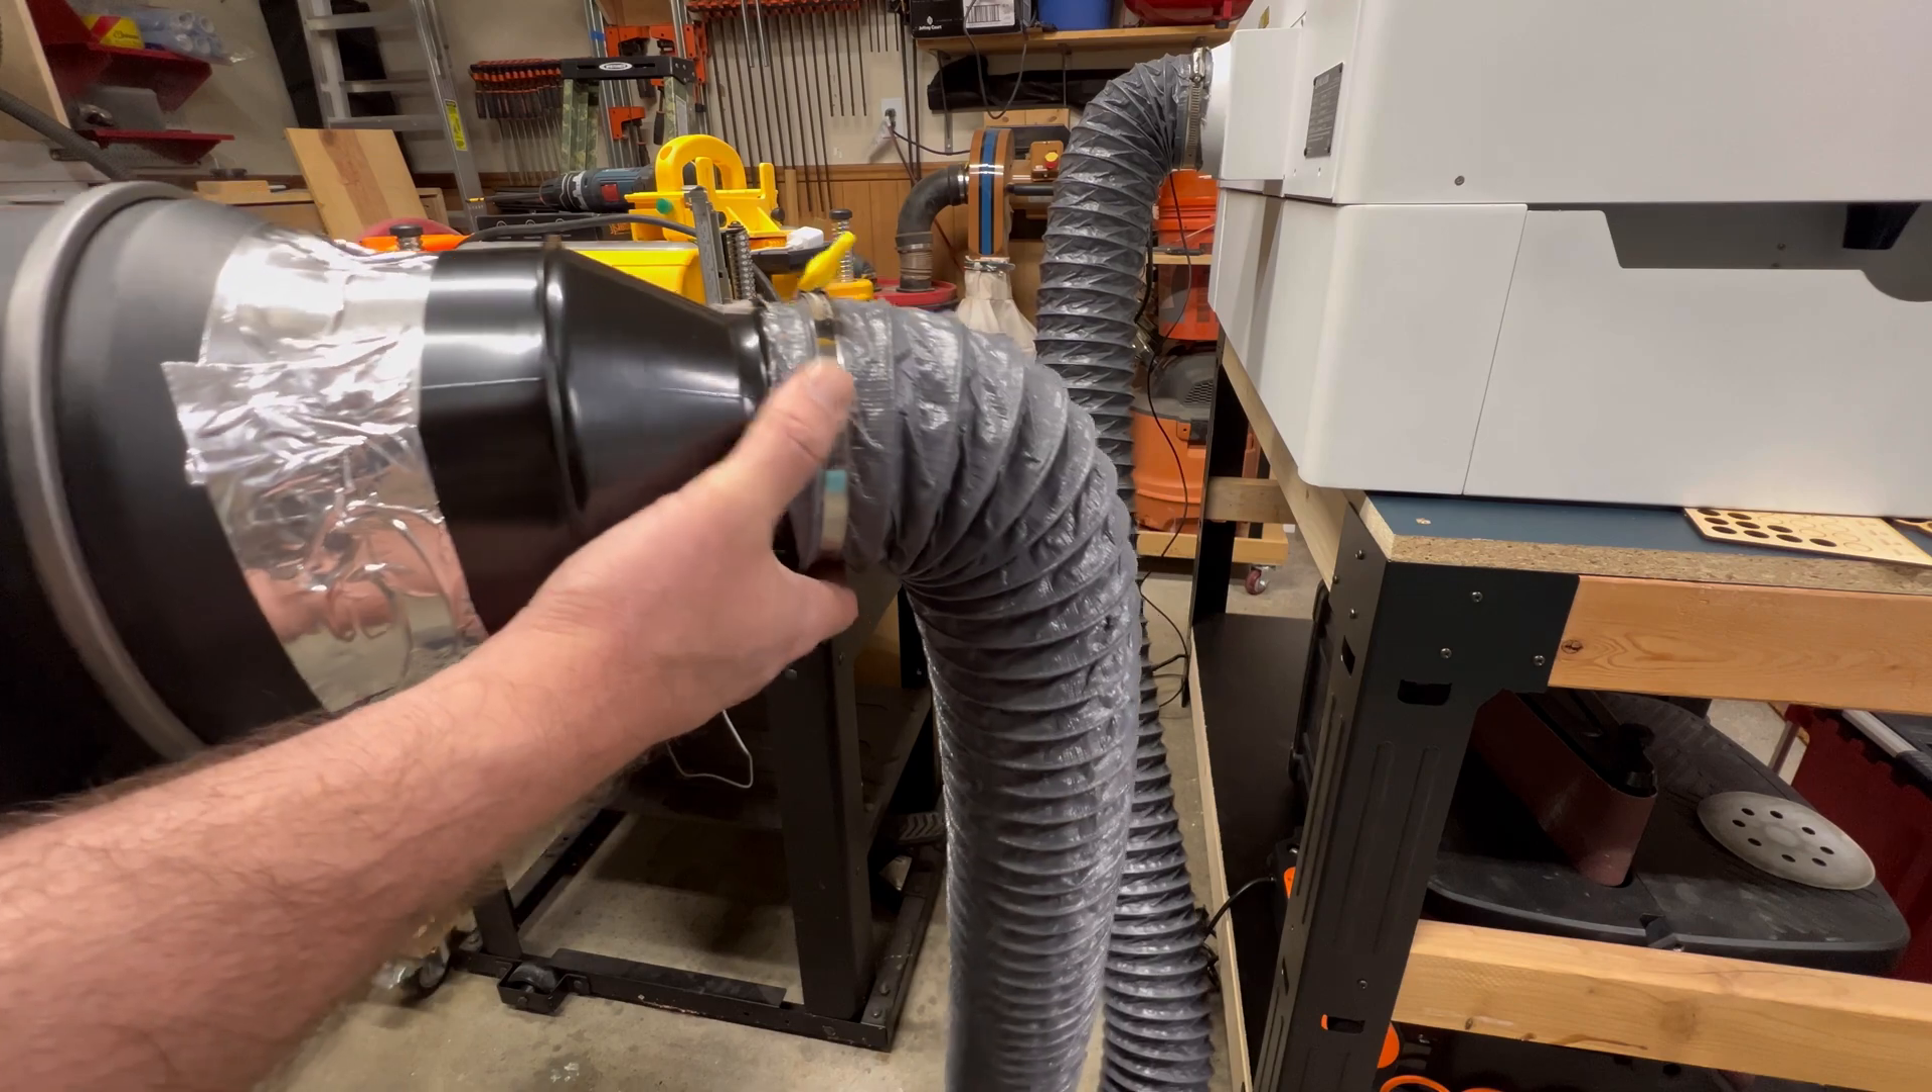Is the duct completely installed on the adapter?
Yes.